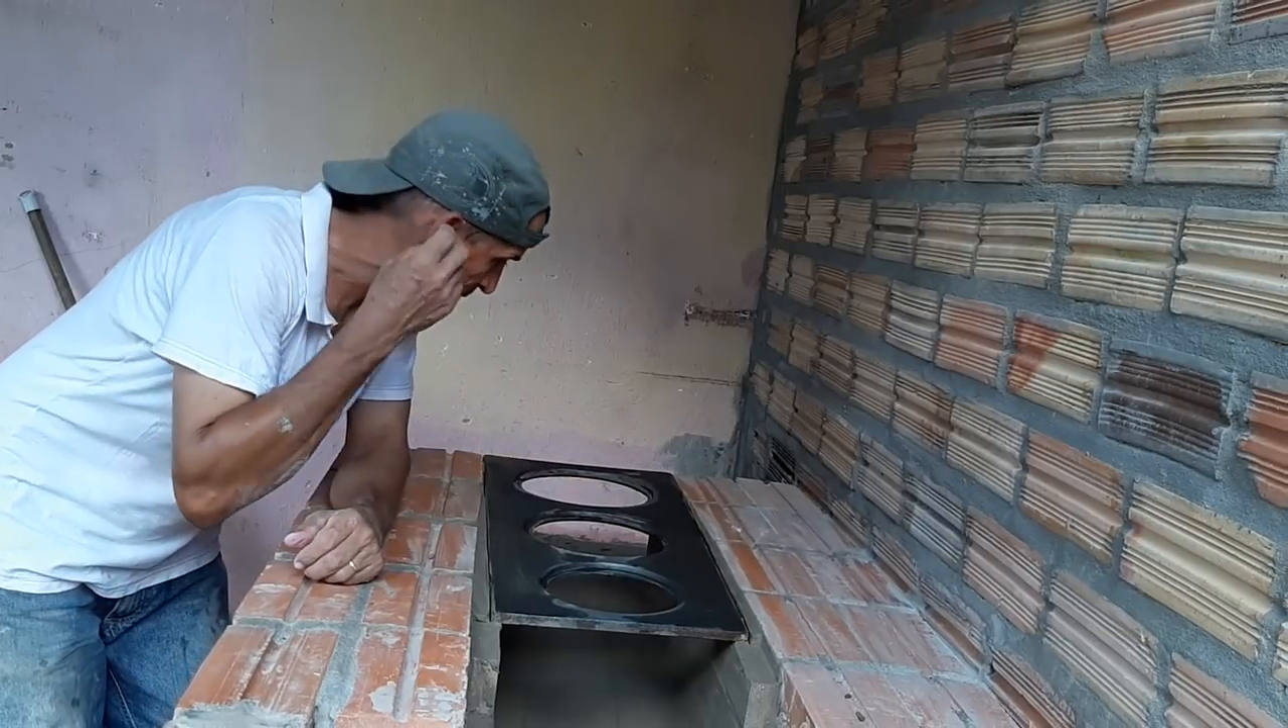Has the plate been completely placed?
Yes.